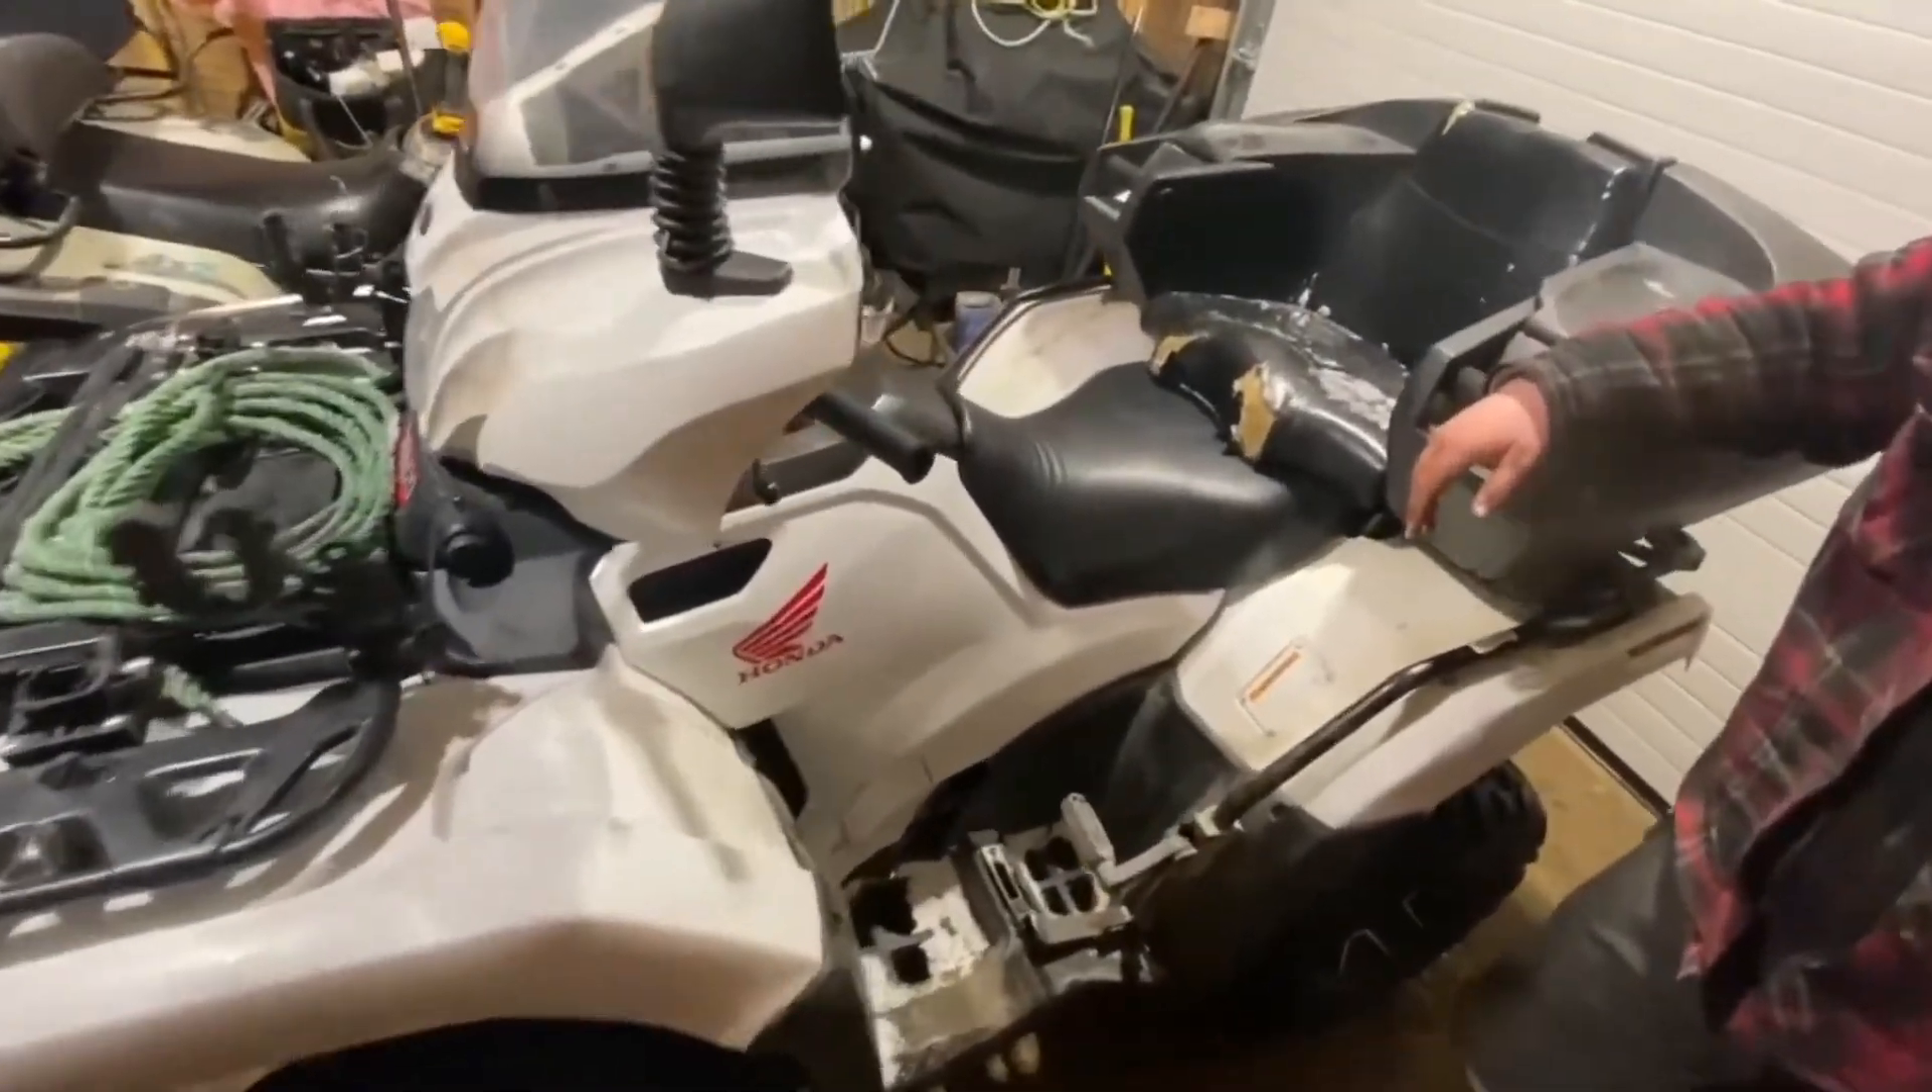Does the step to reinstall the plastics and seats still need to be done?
No.